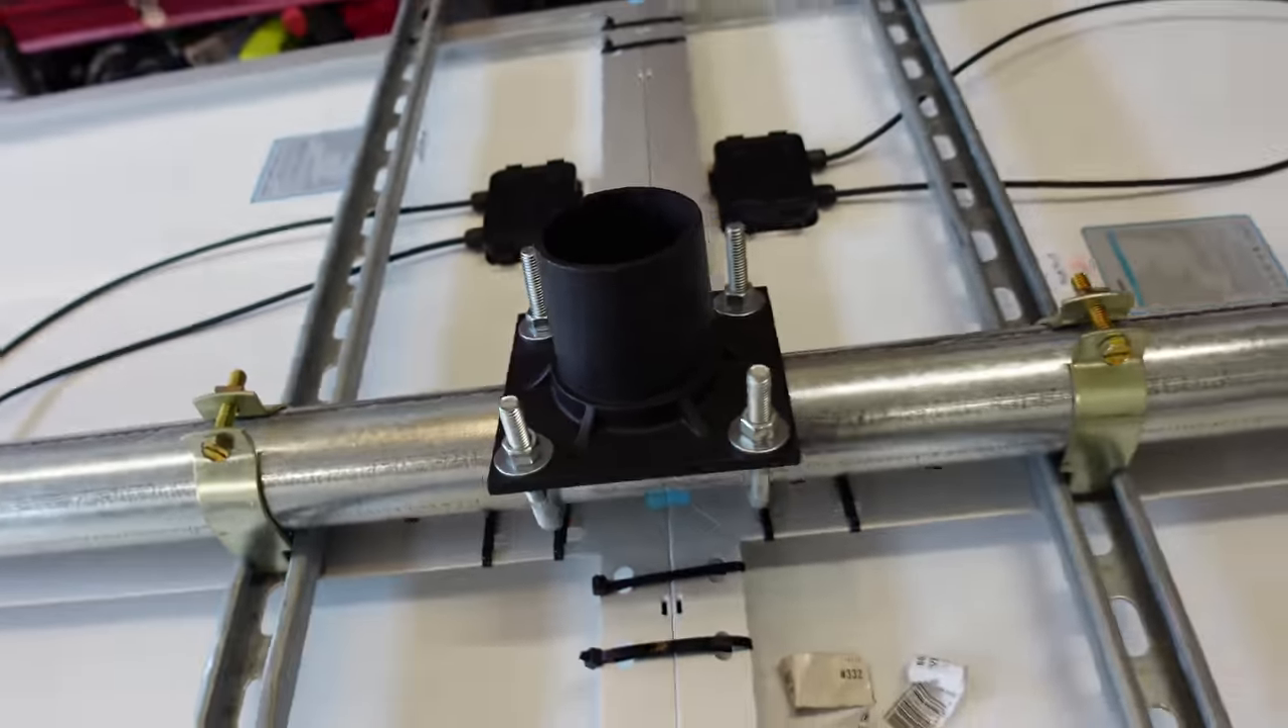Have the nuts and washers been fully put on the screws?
Yes.